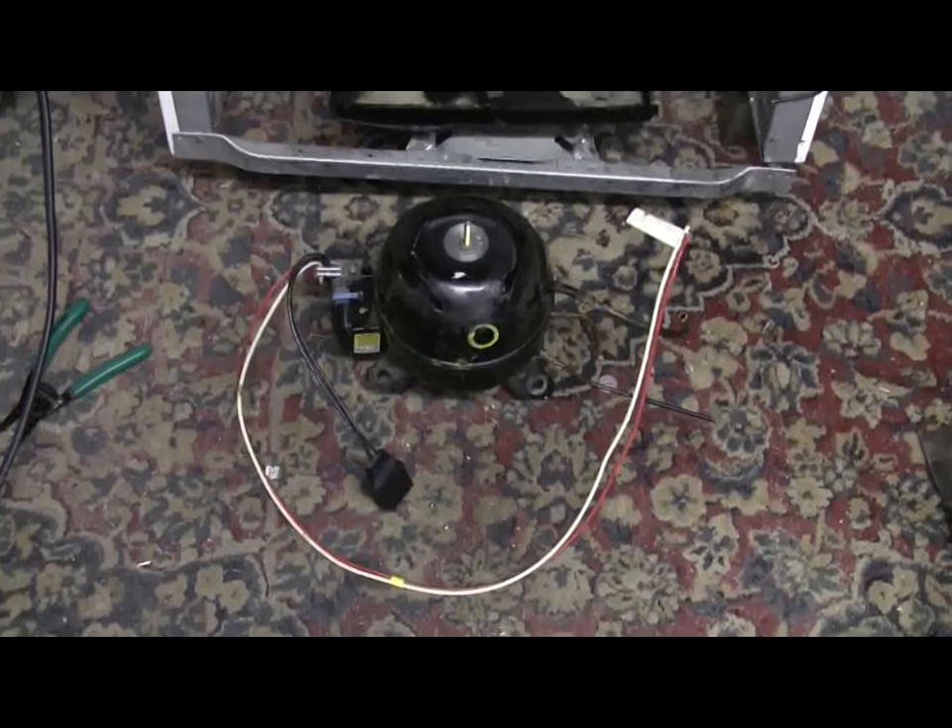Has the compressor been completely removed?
Yes.